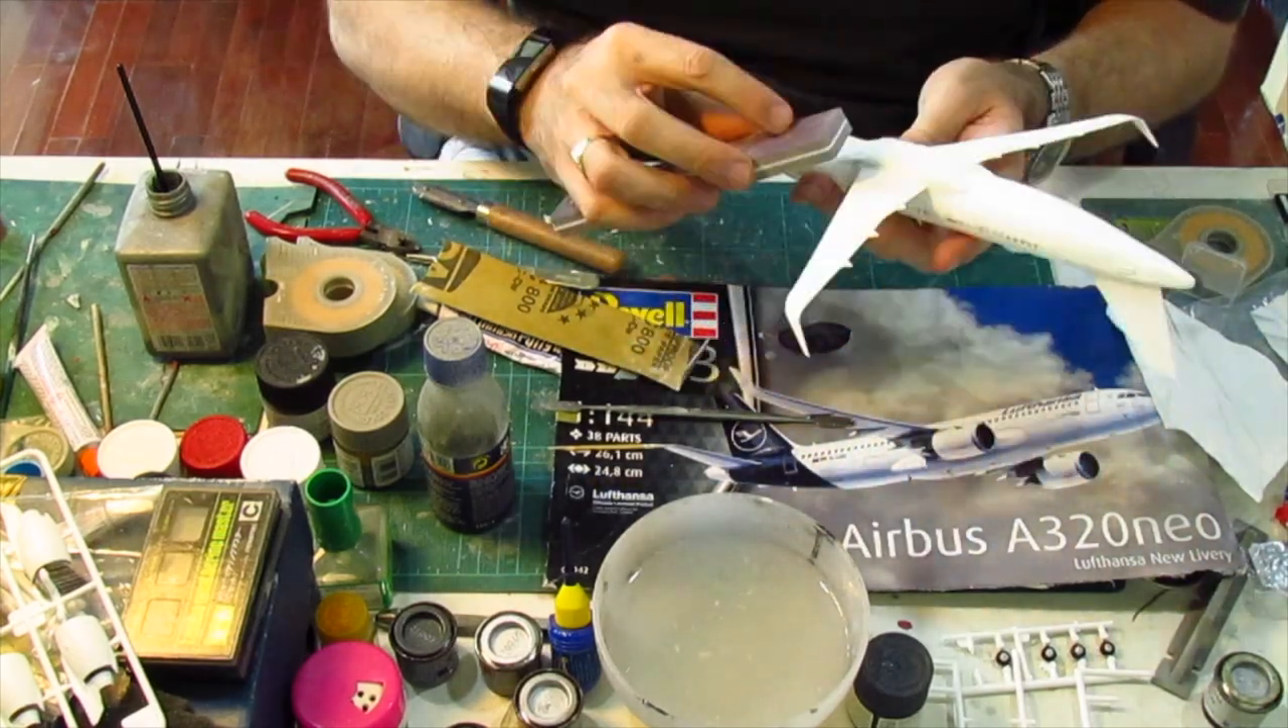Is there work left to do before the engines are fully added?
Yes.